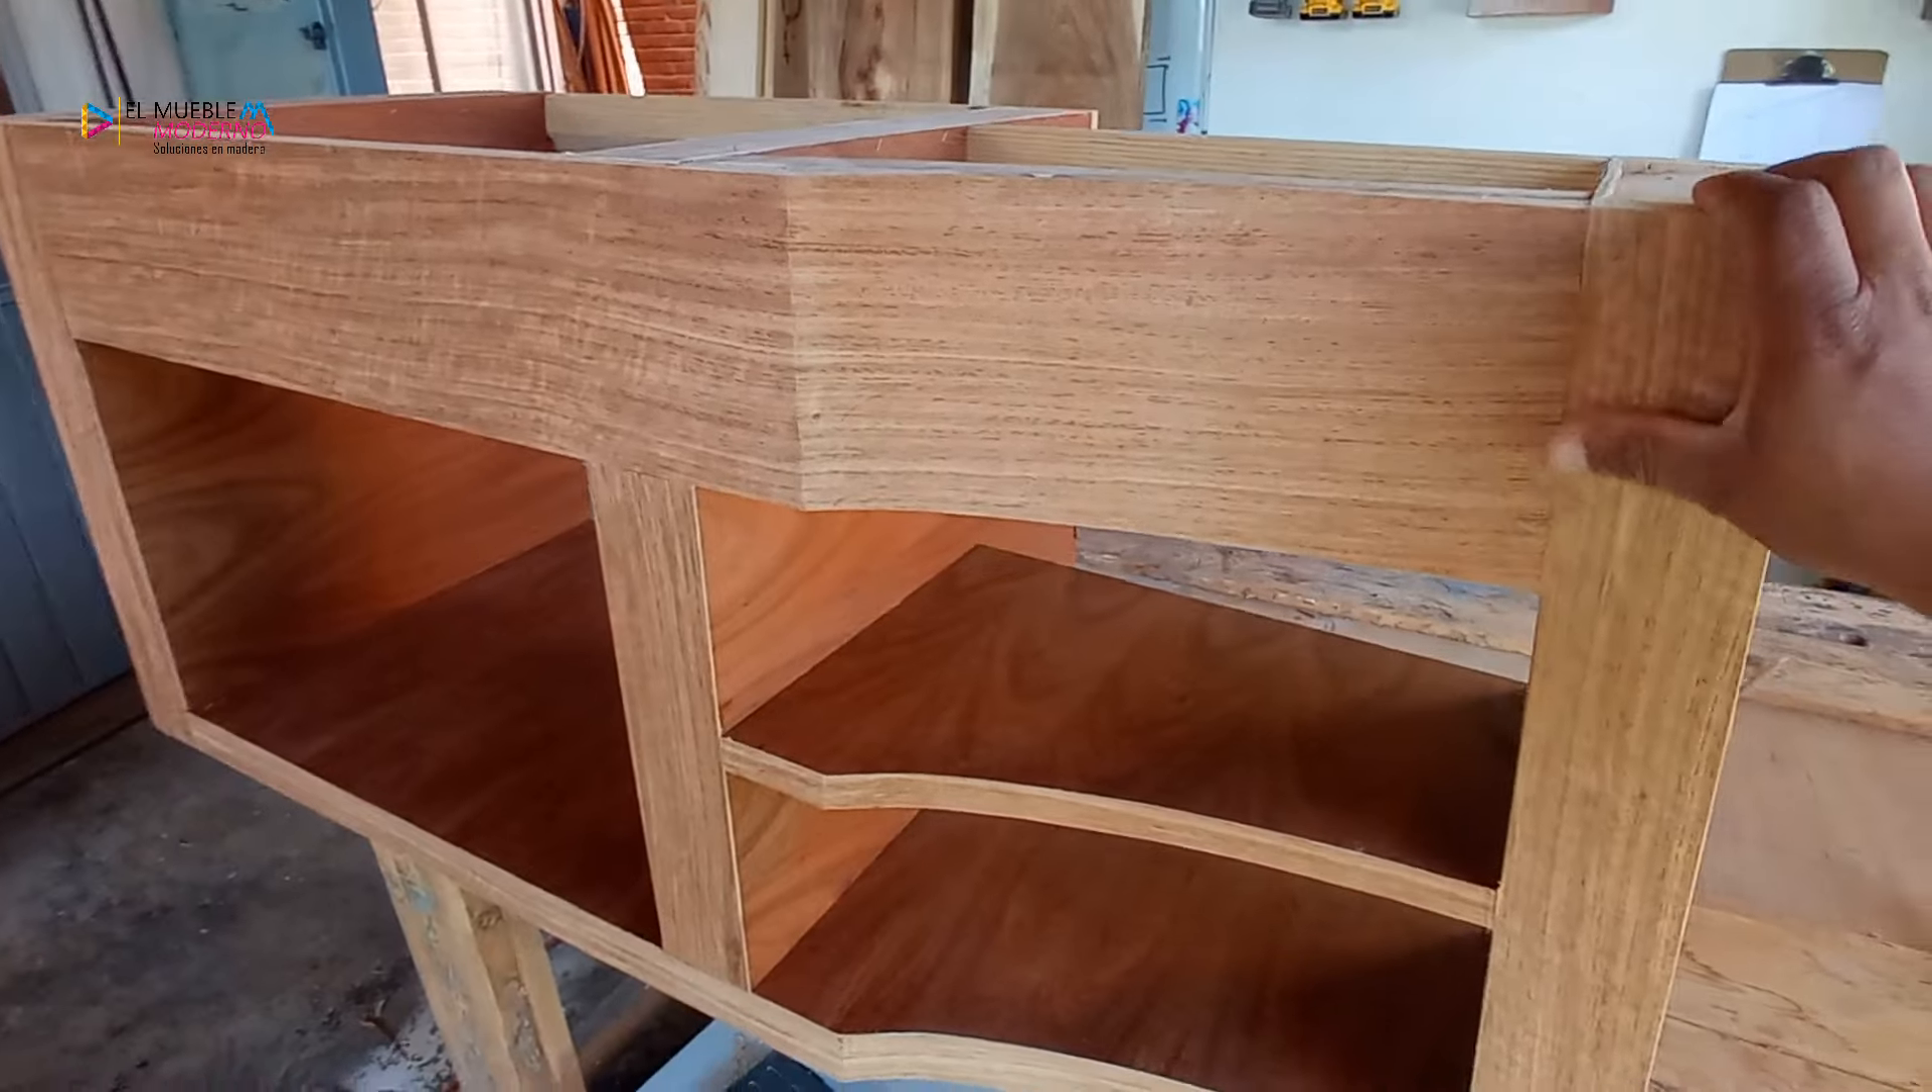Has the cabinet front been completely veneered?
Yes.